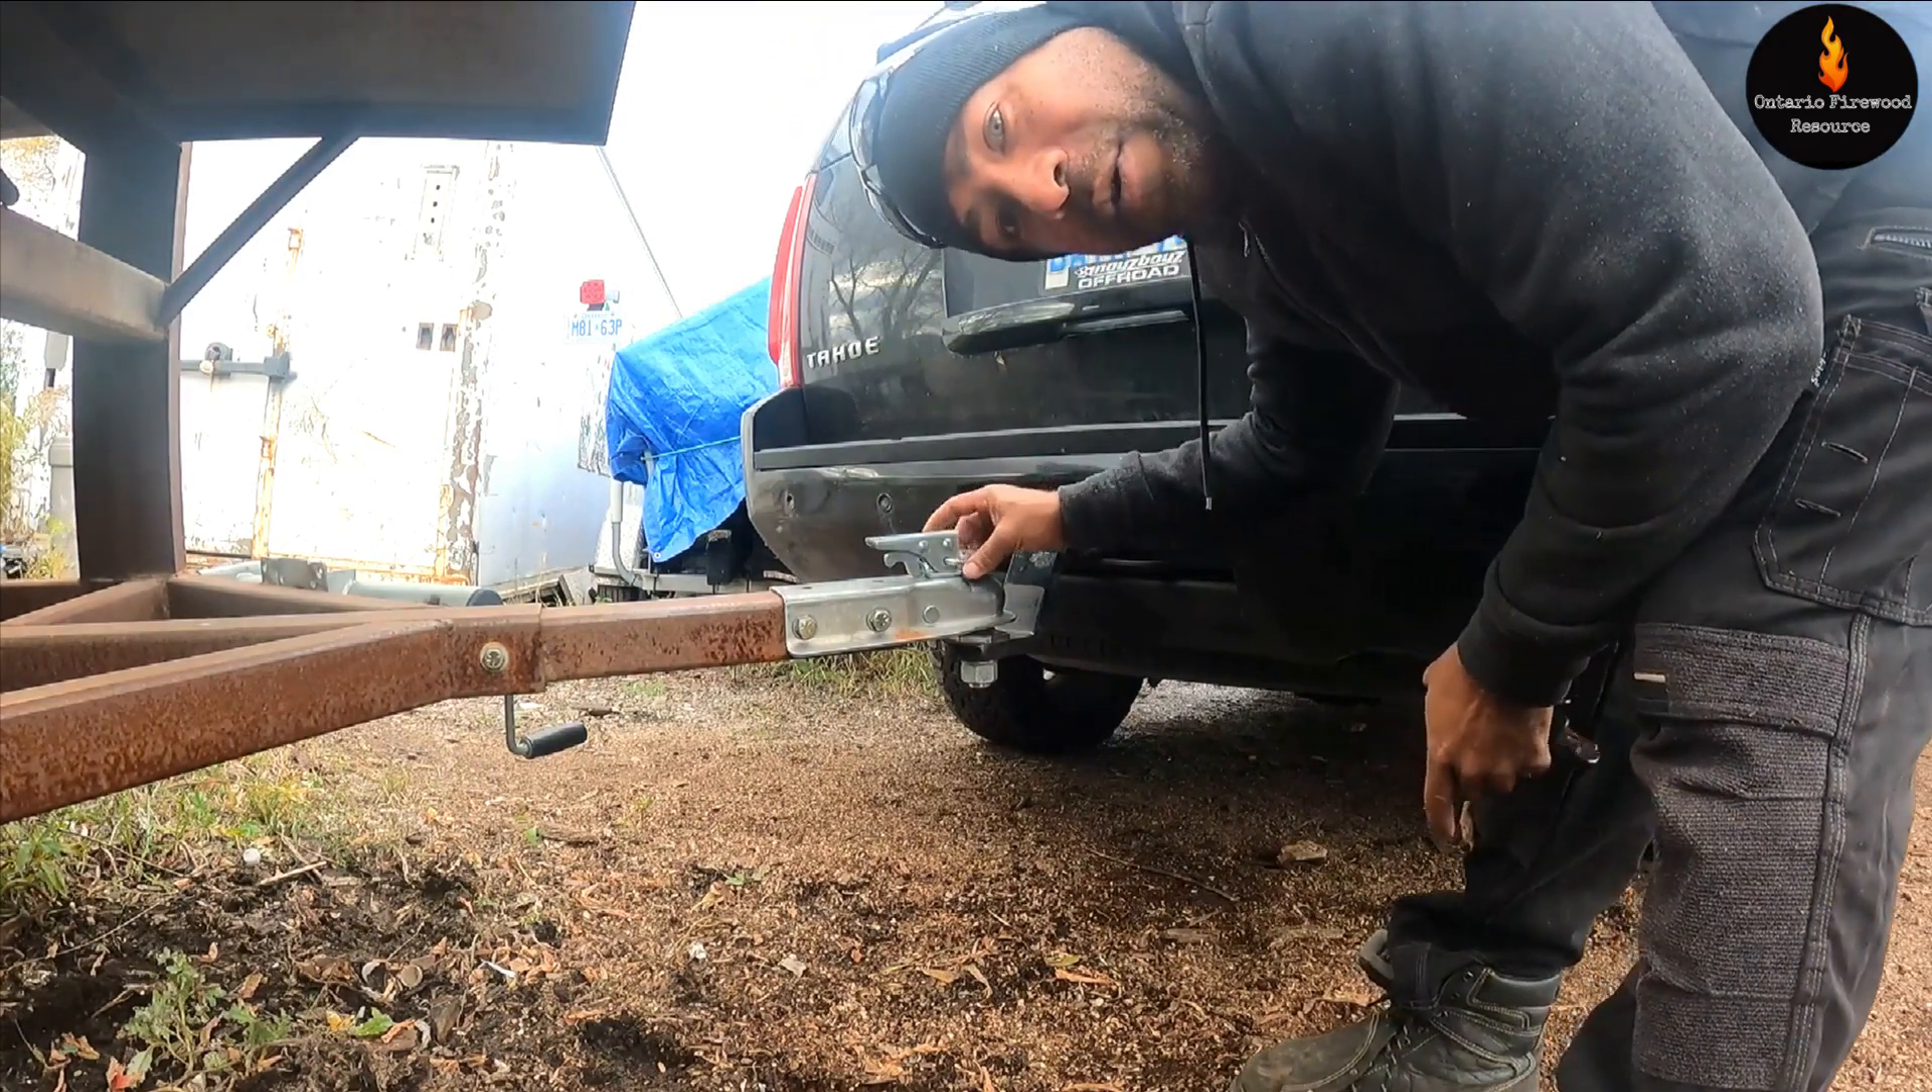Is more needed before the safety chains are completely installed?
Yes.